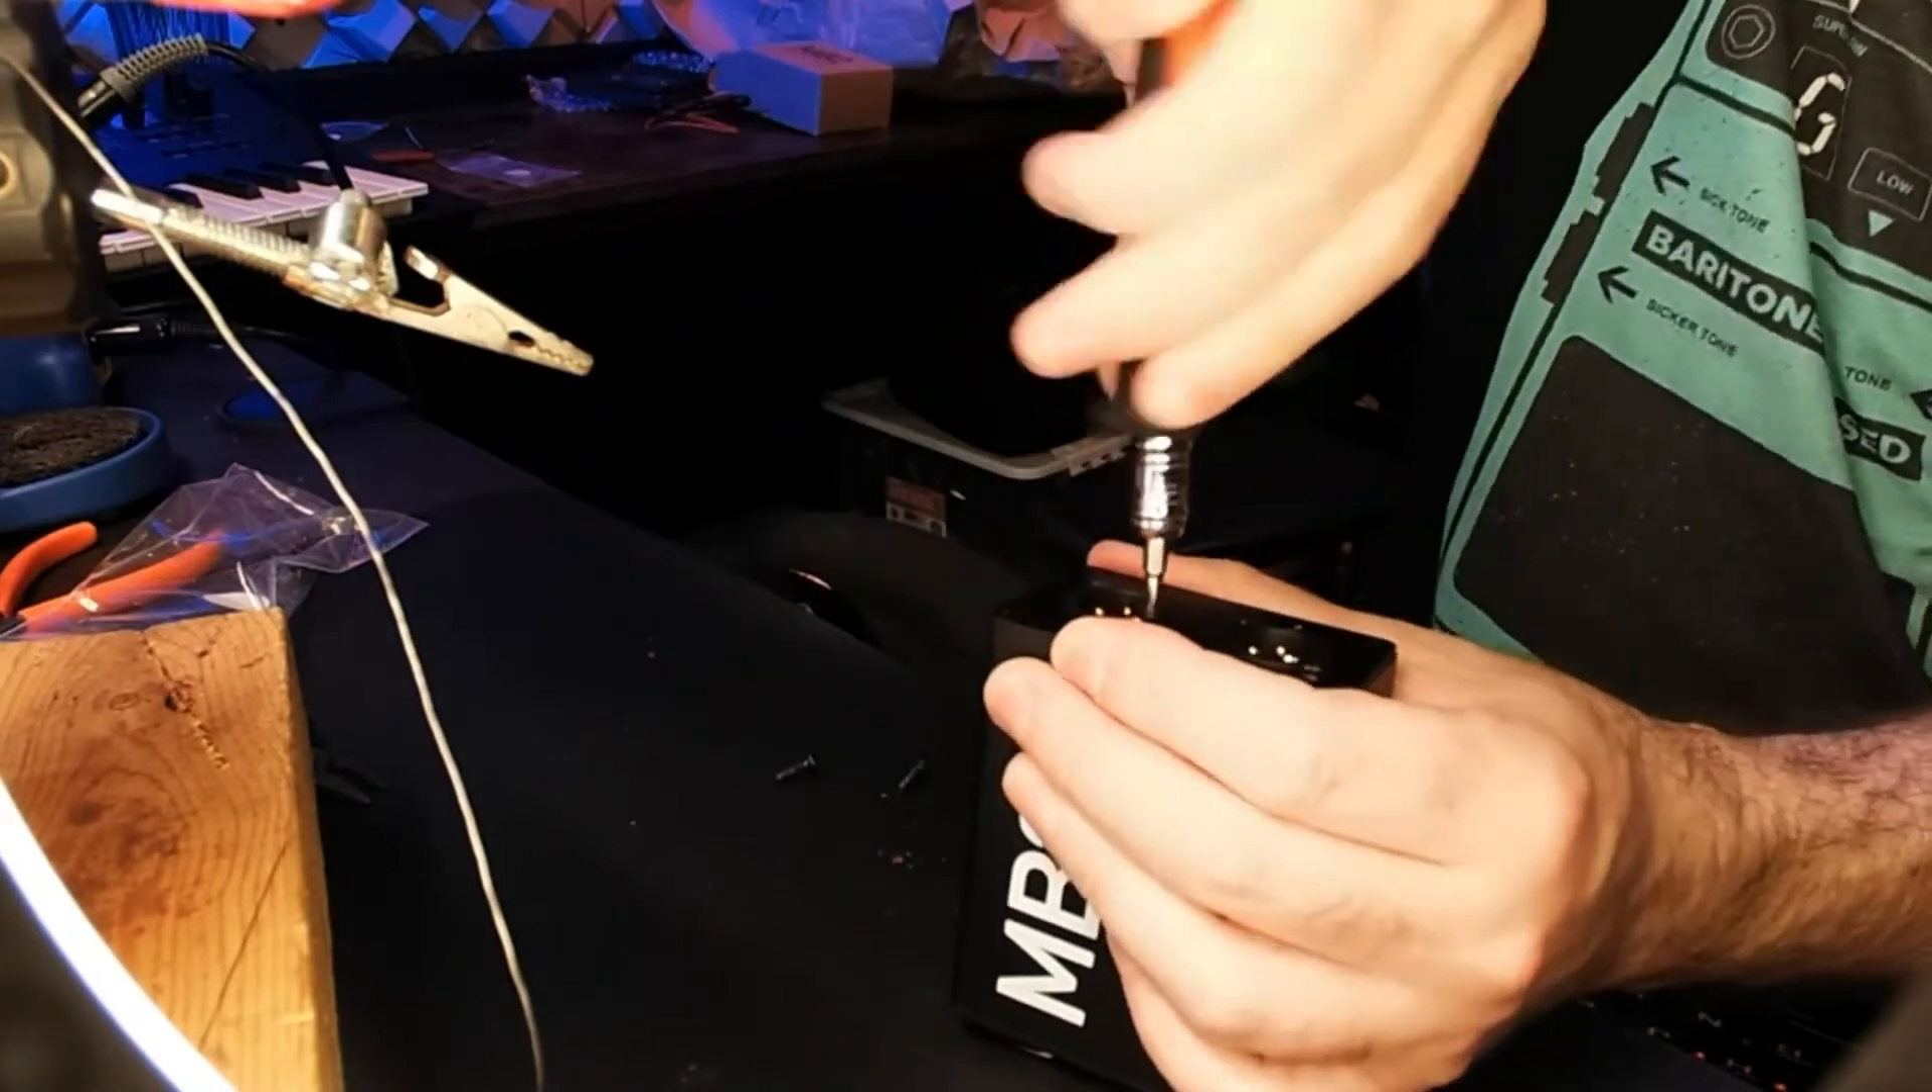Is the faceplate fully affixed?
No.